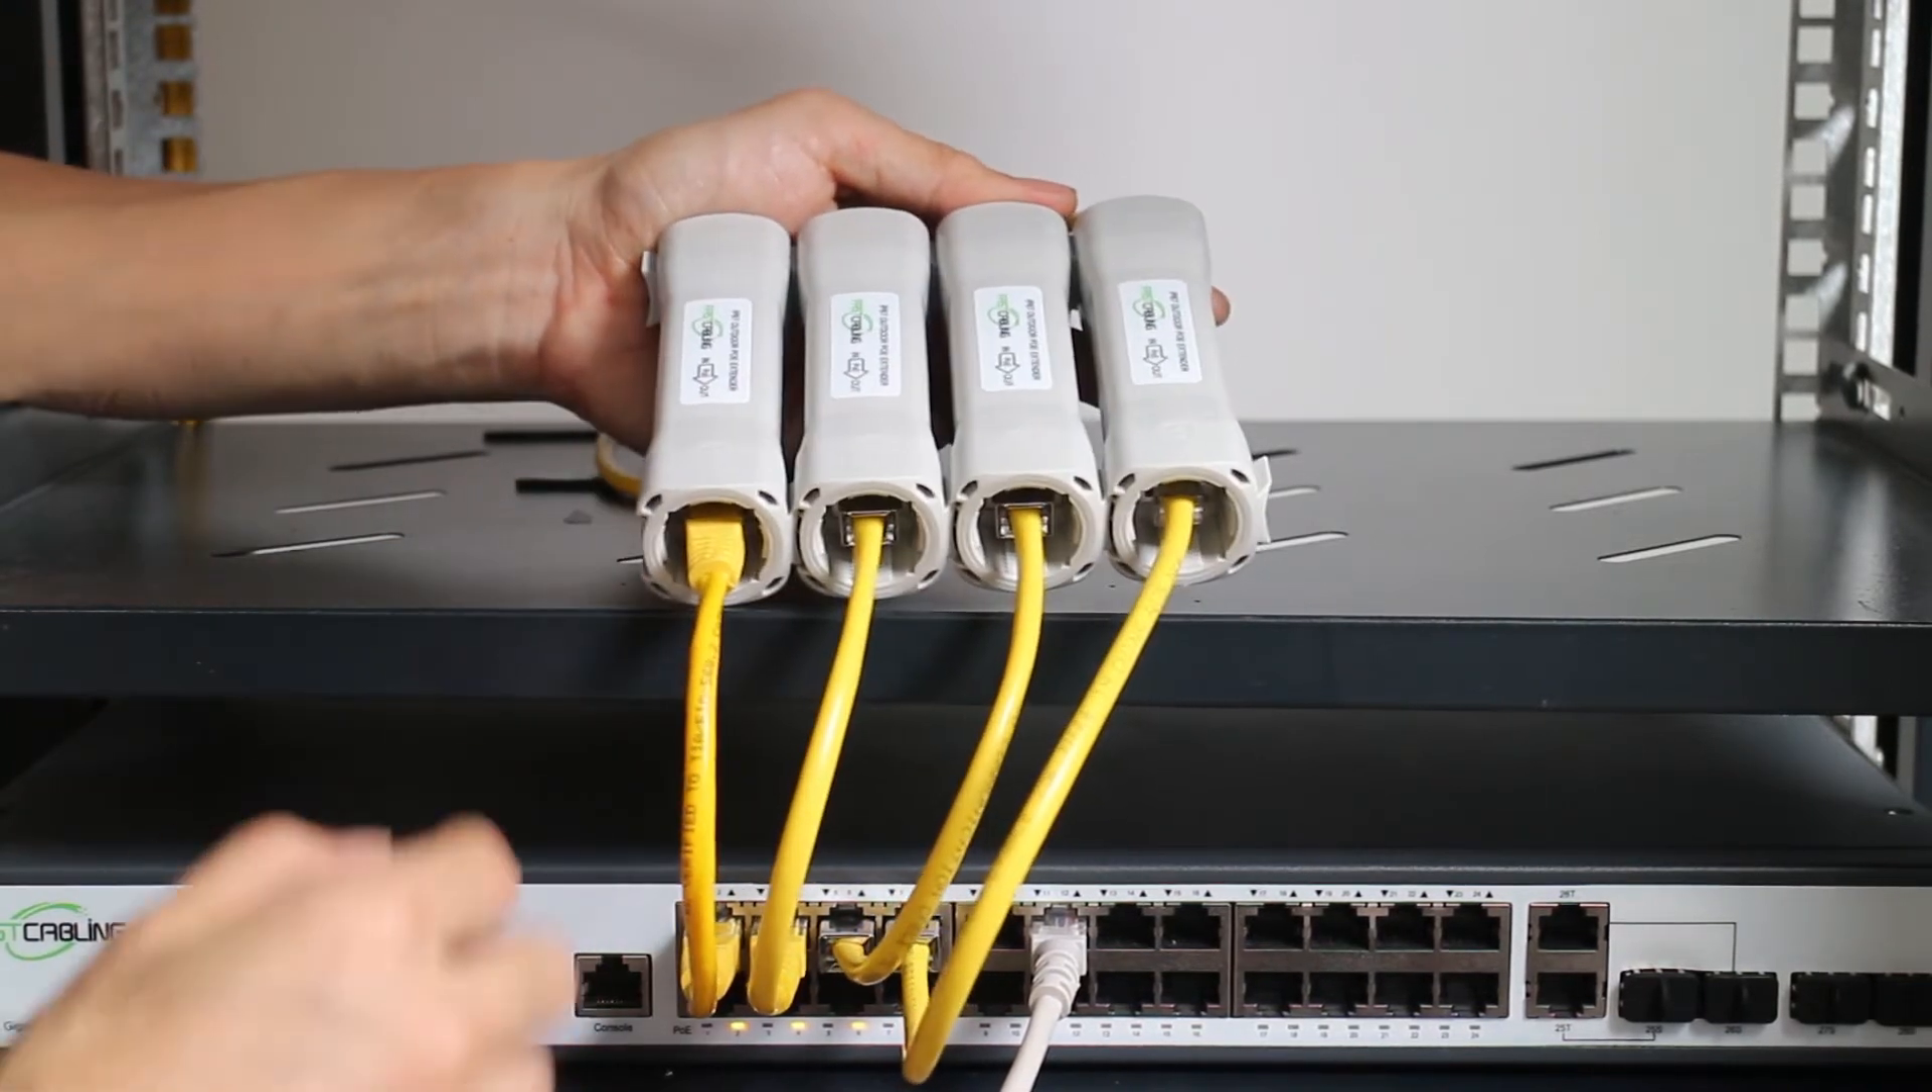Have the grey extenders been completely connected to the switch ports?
Yes.